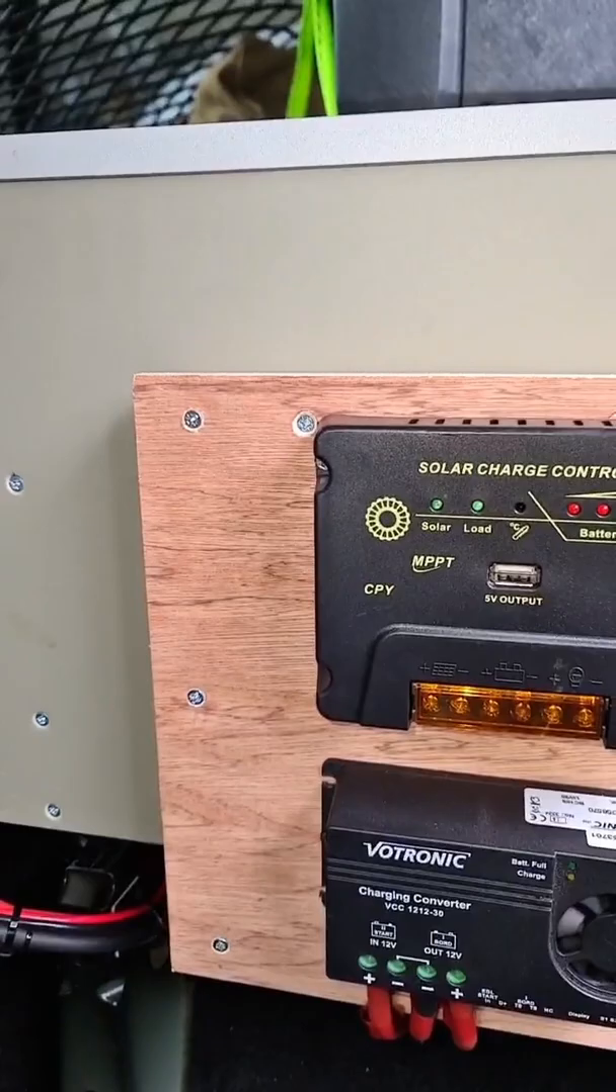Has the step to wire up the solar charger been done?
No.